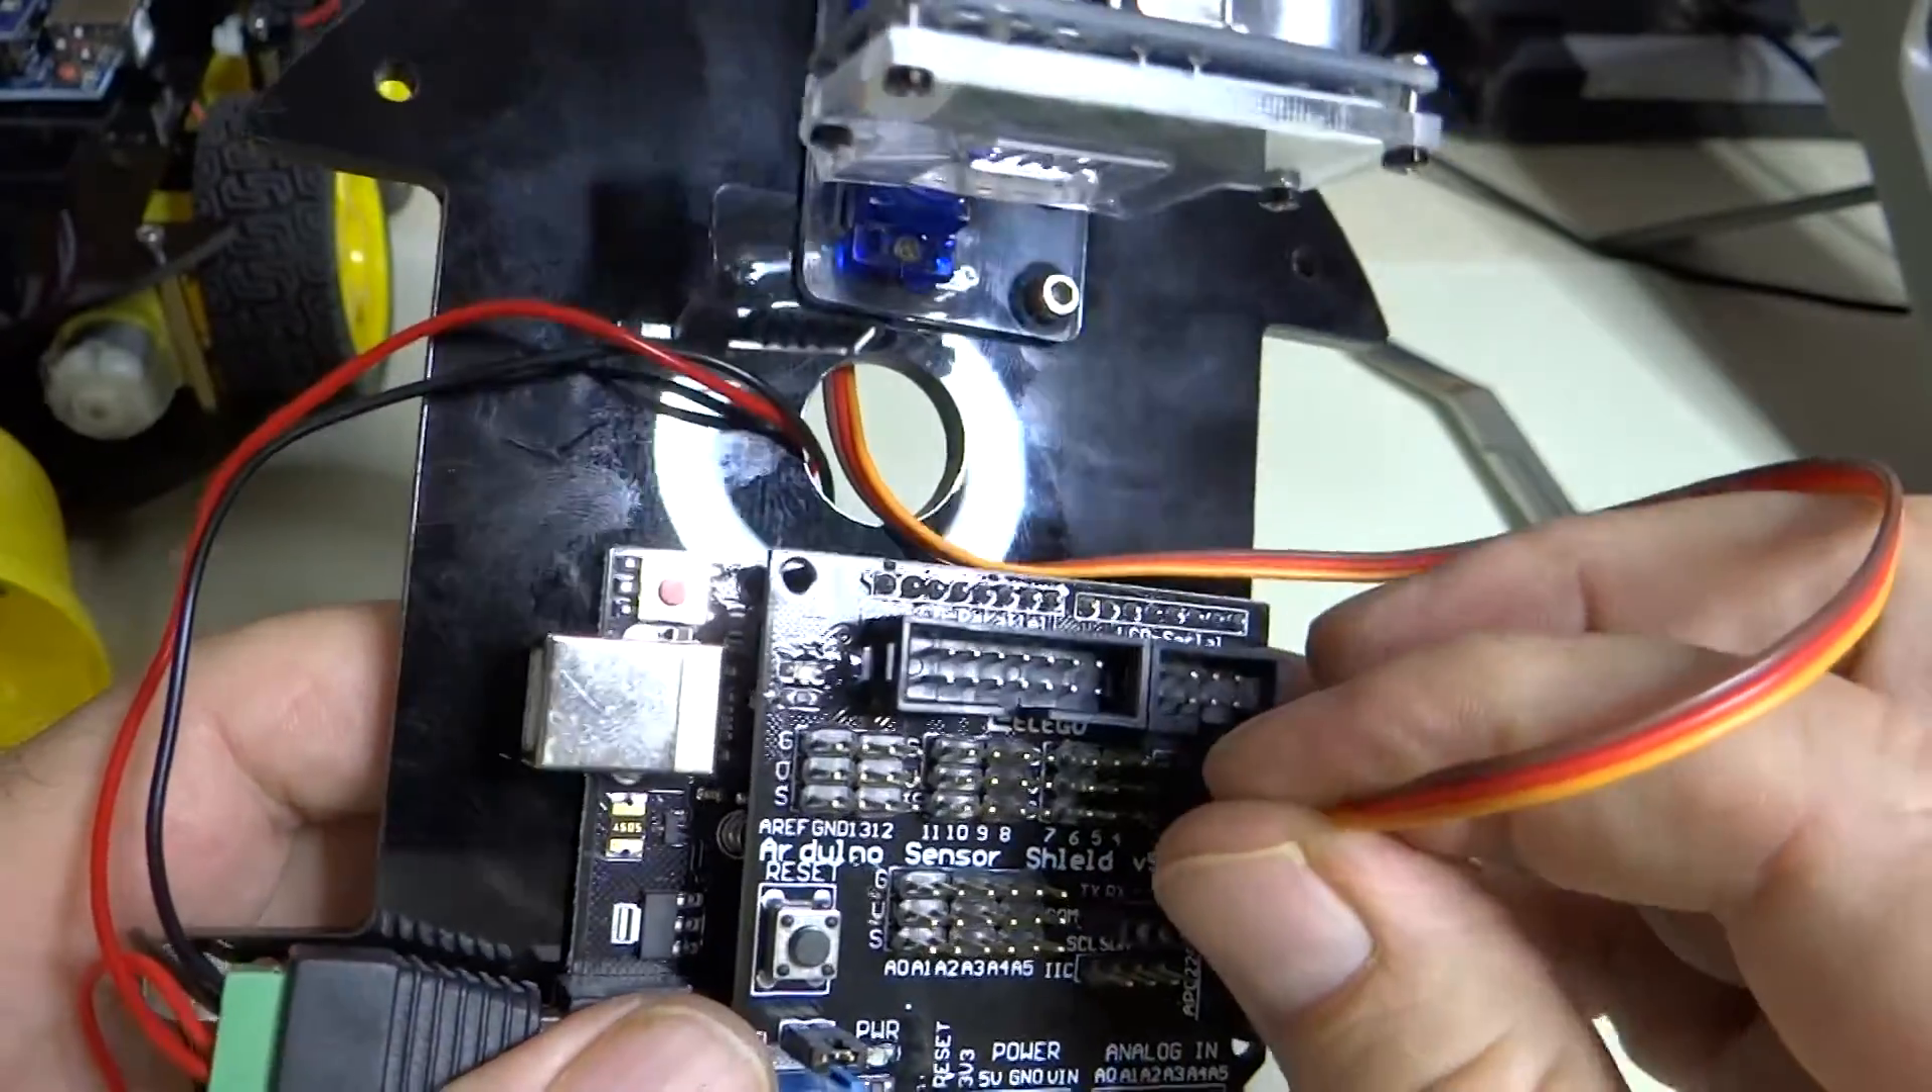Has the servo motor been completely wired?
No.